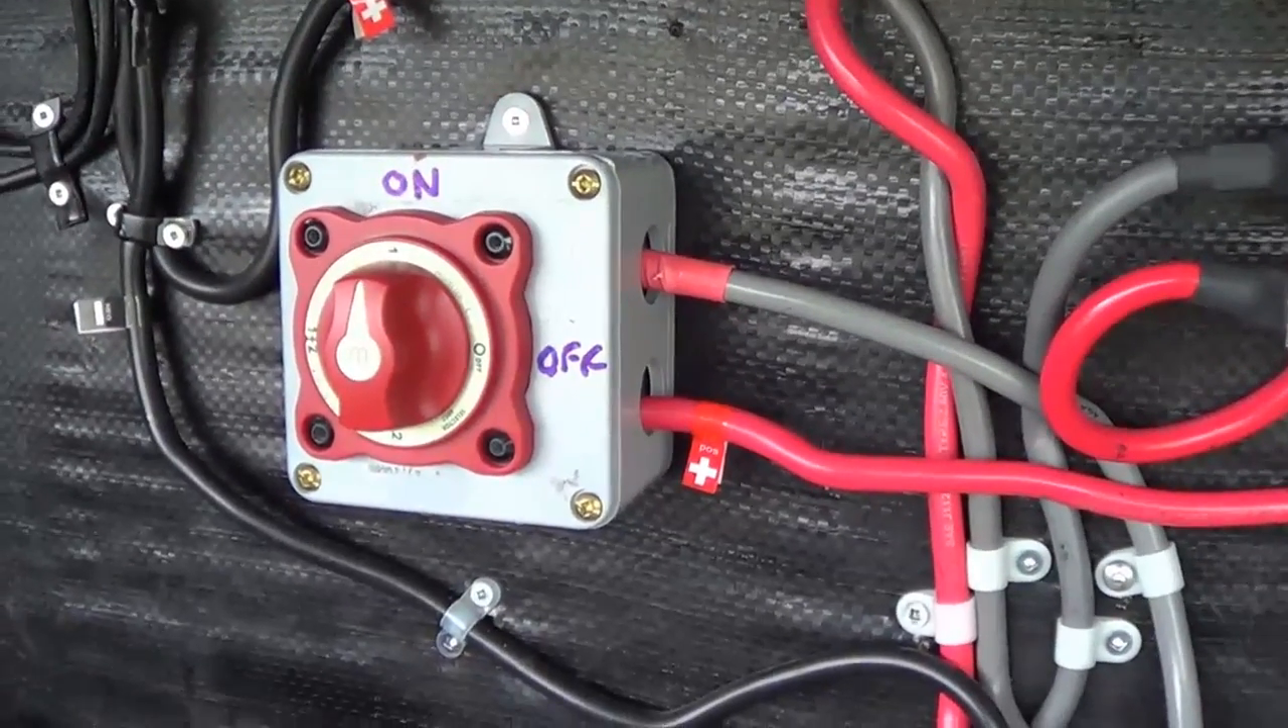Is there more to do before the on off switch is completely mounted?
No.